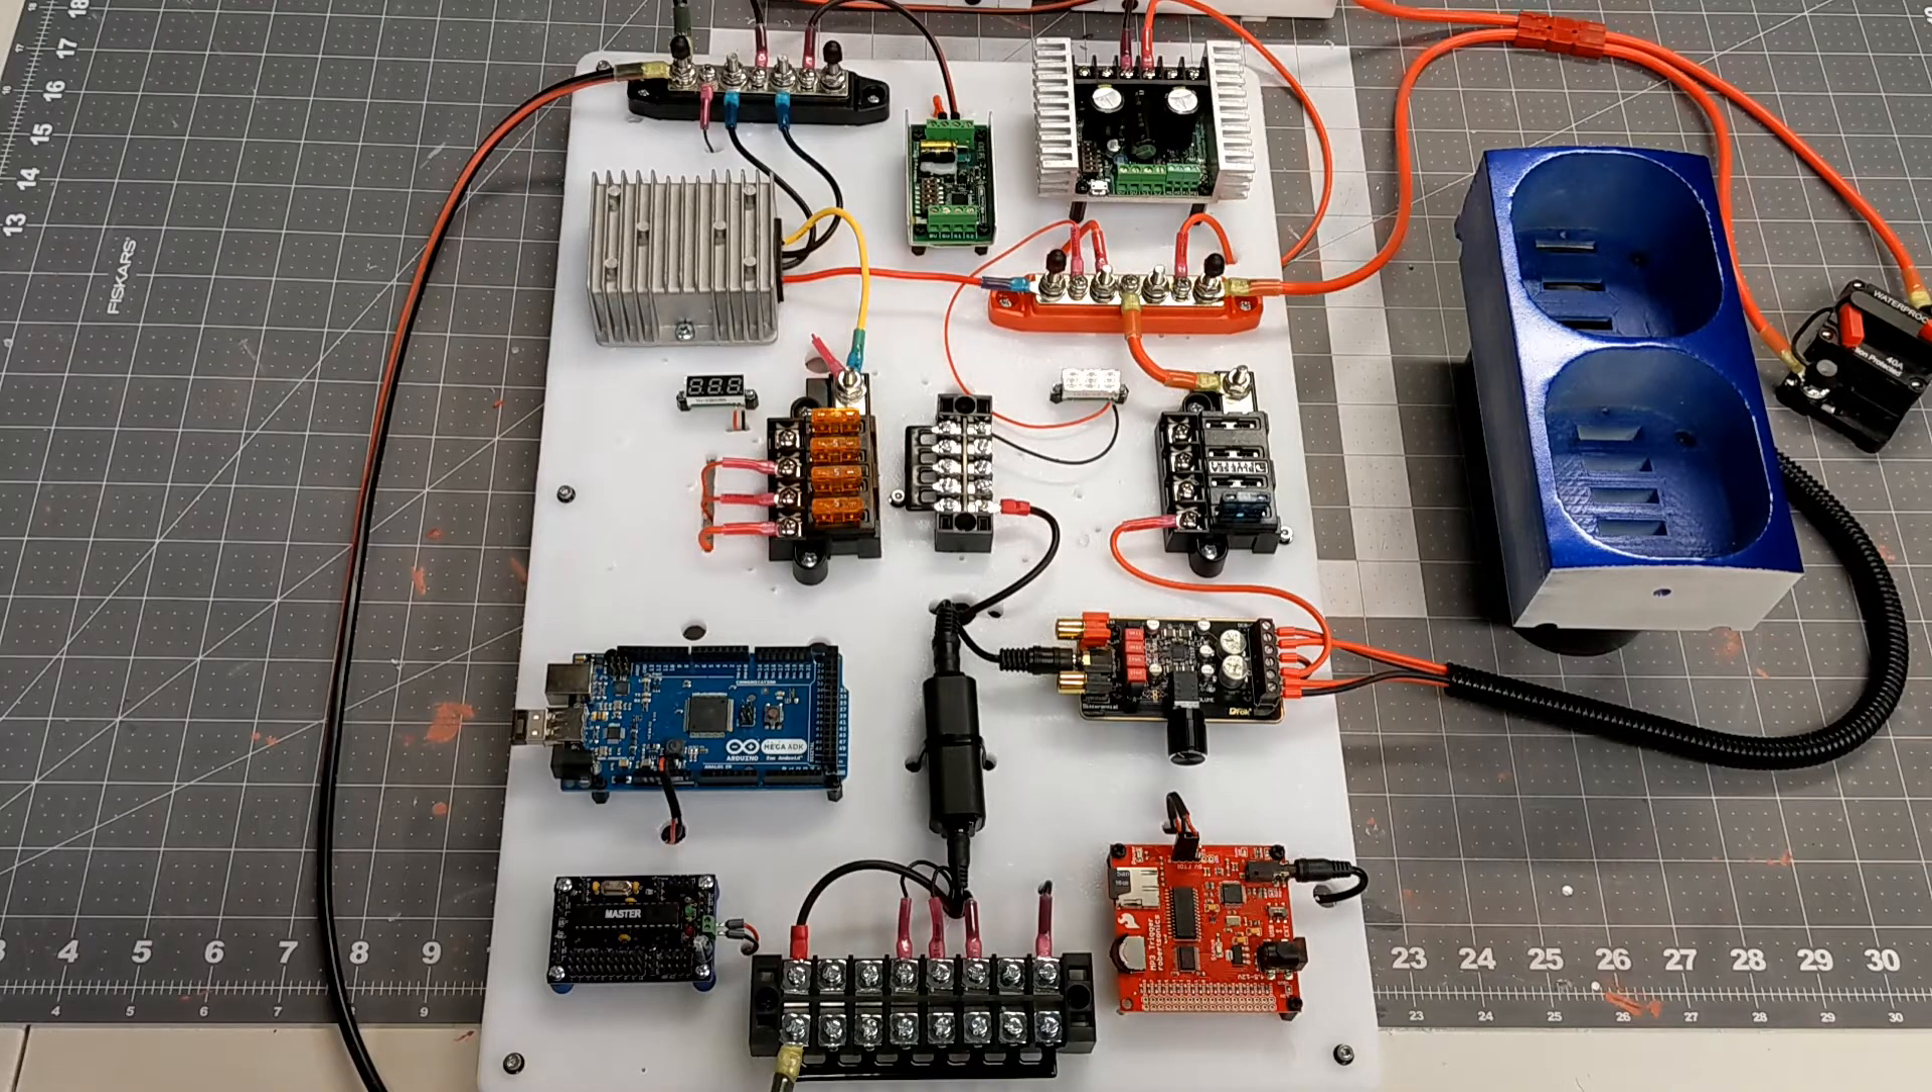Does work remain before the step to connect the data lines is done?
Yes.